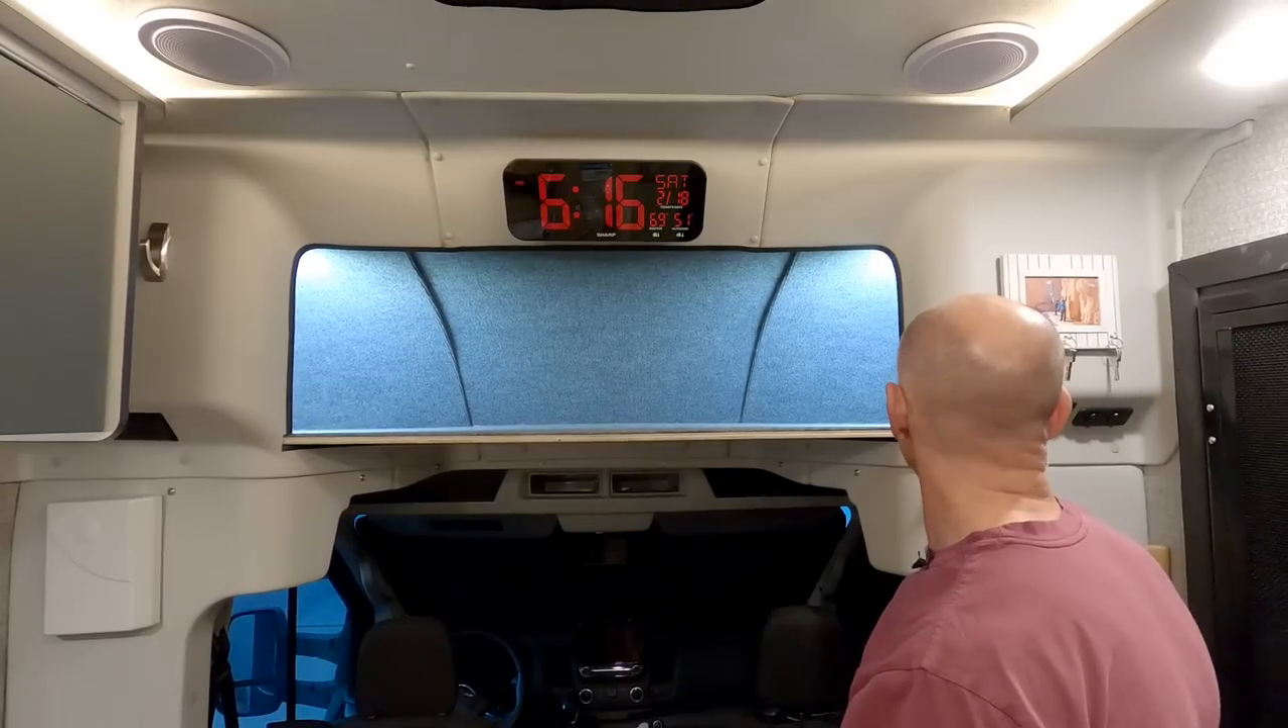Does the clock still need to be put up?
No.